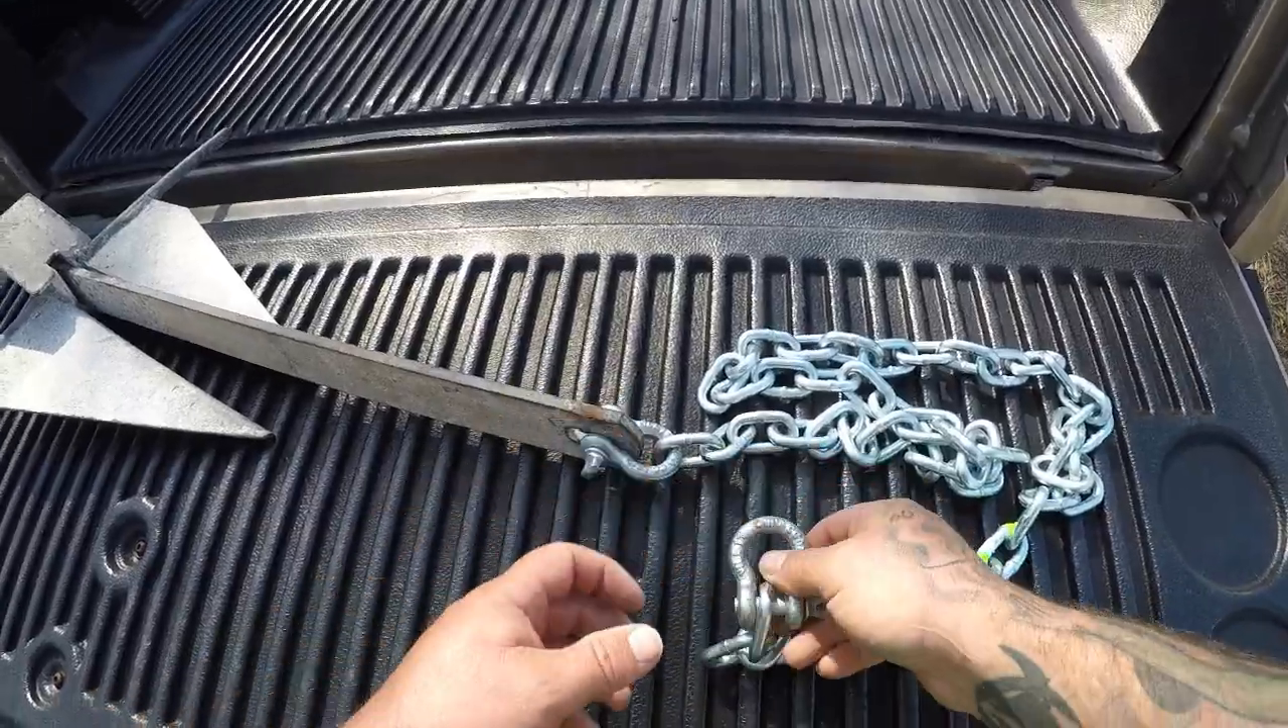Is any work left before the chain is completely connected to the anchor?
No.